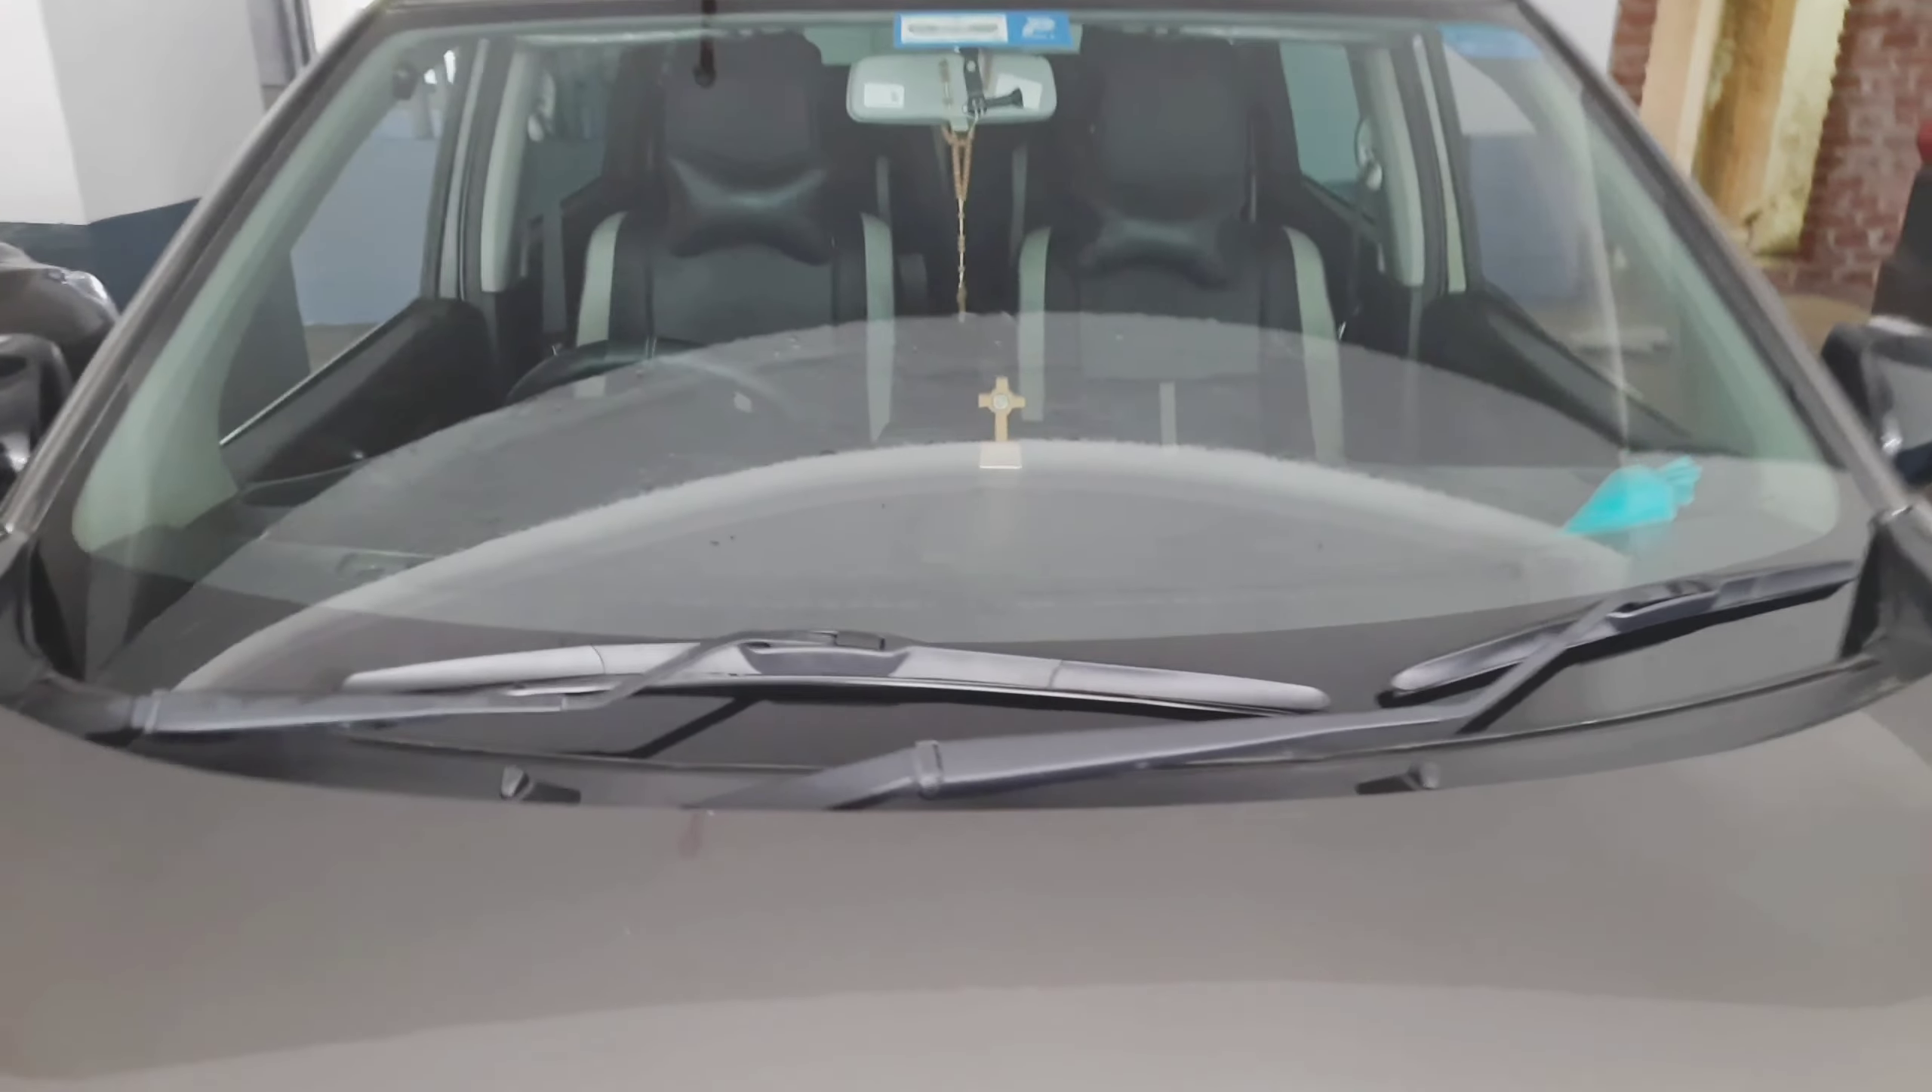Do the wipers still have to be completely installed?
No.